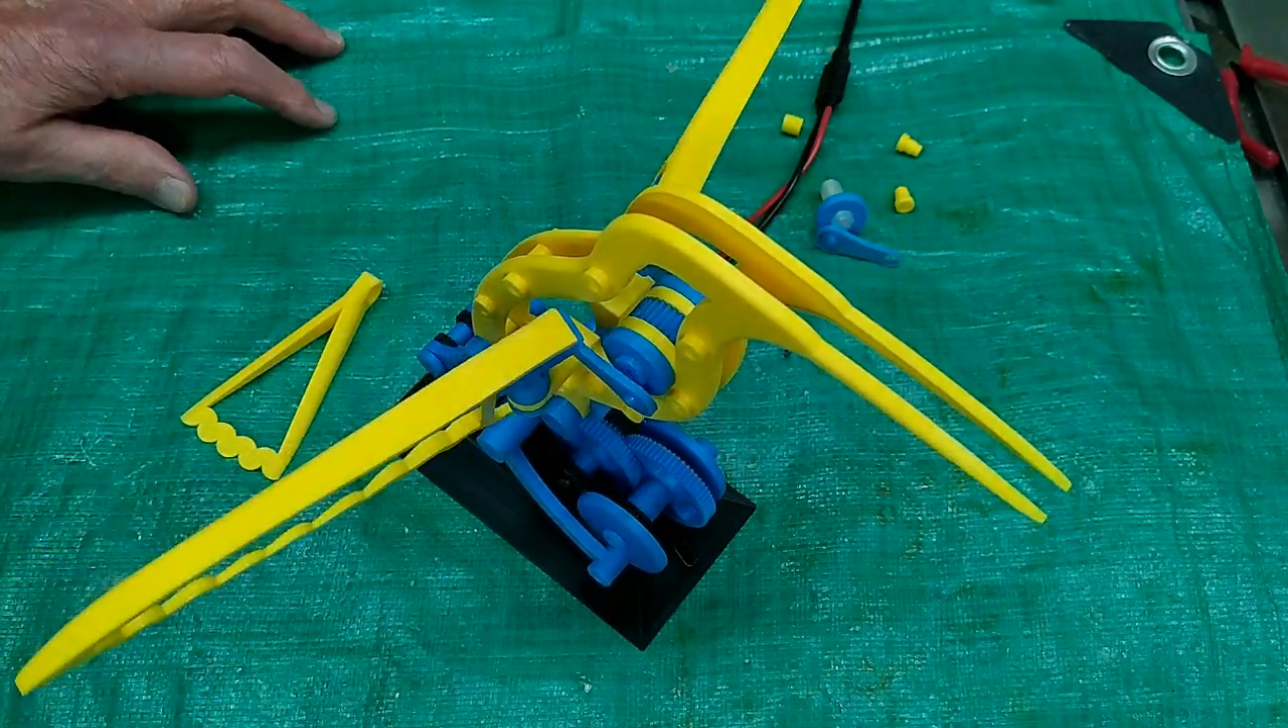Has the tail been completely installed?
No.